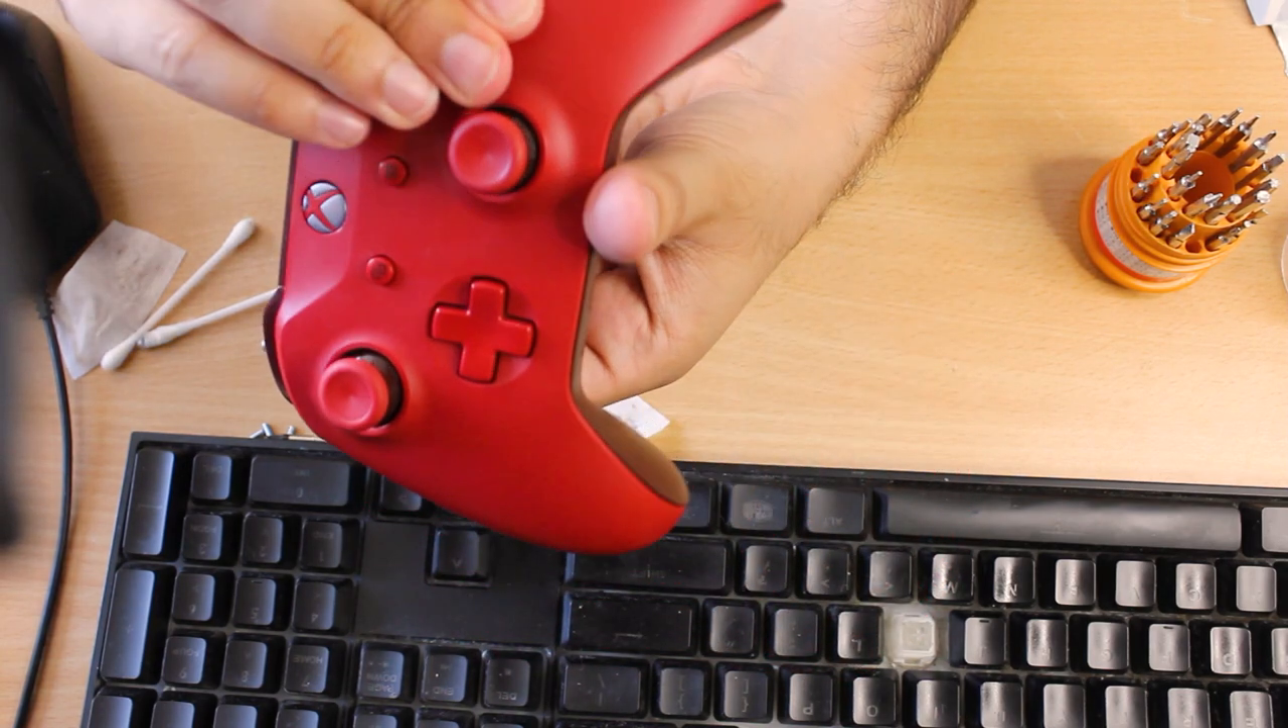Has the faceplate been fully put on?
Yes.